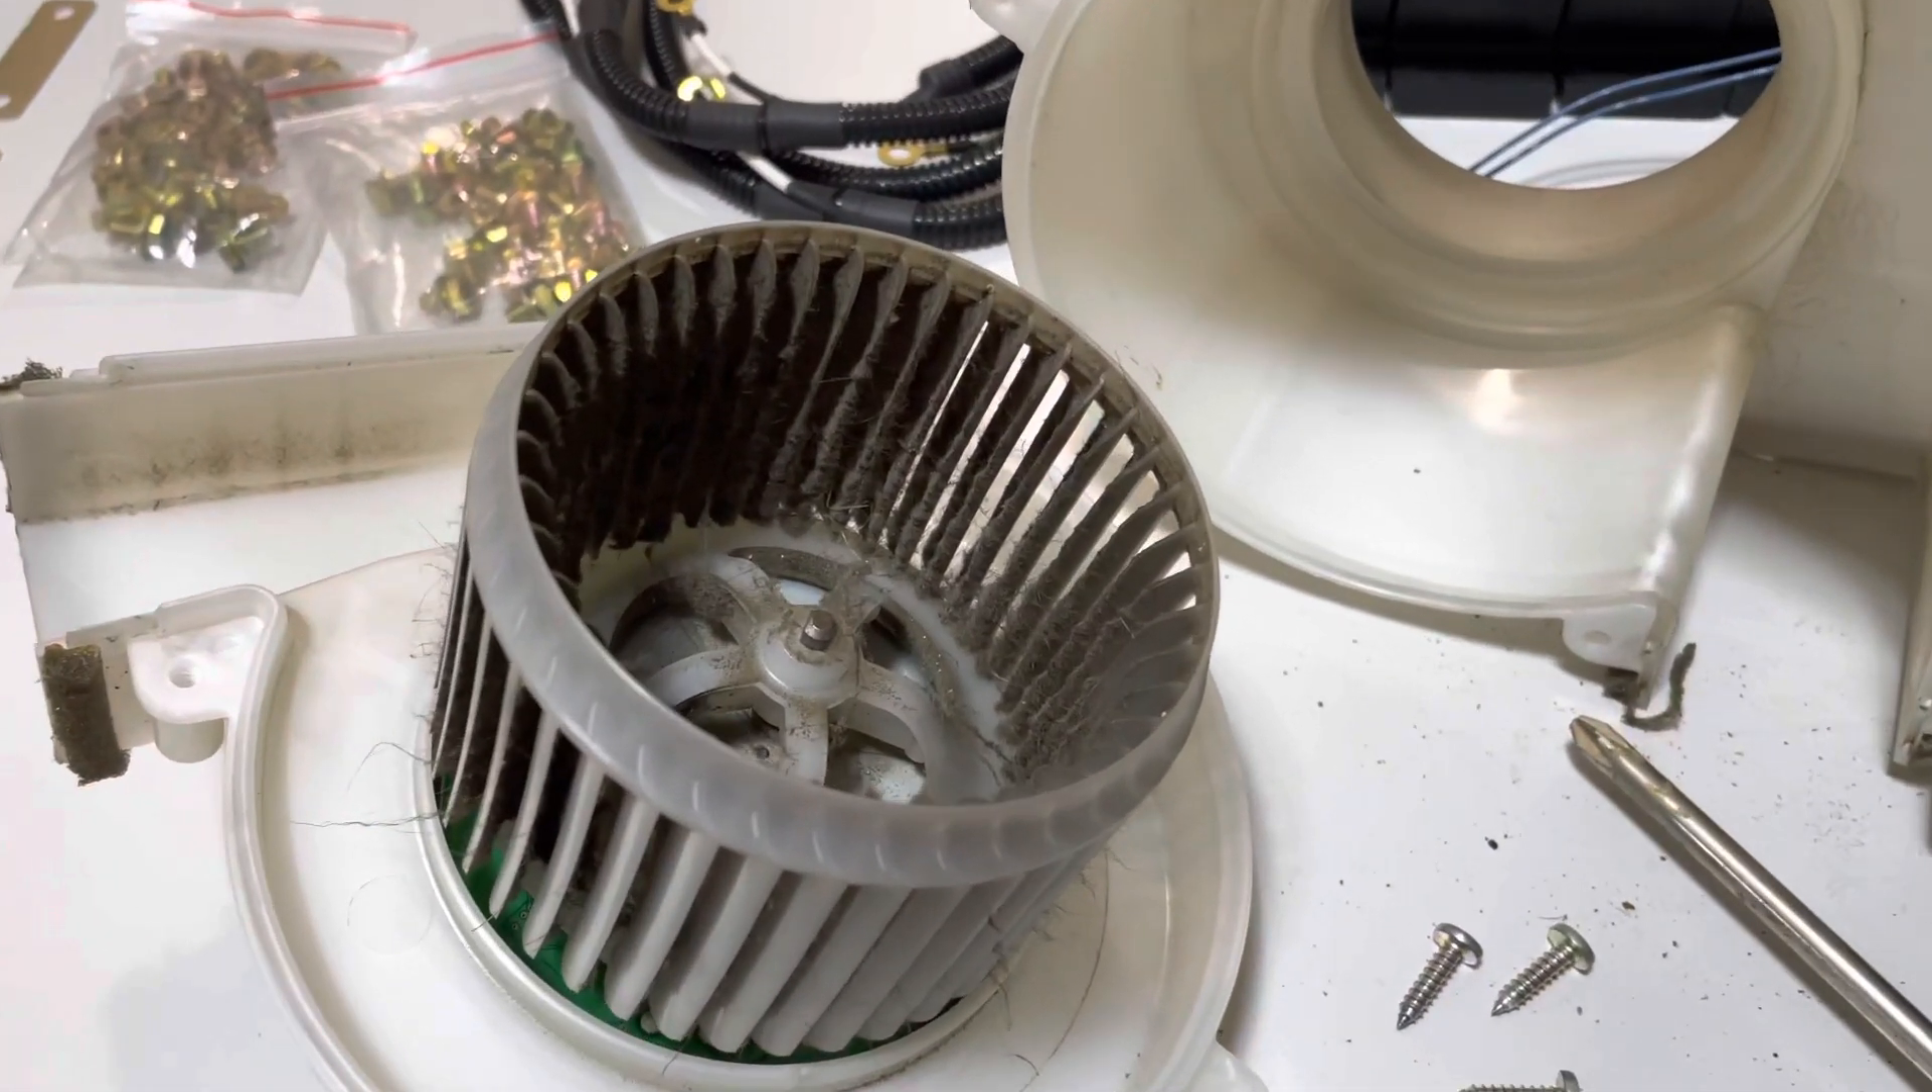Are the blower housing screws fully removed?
Yes.